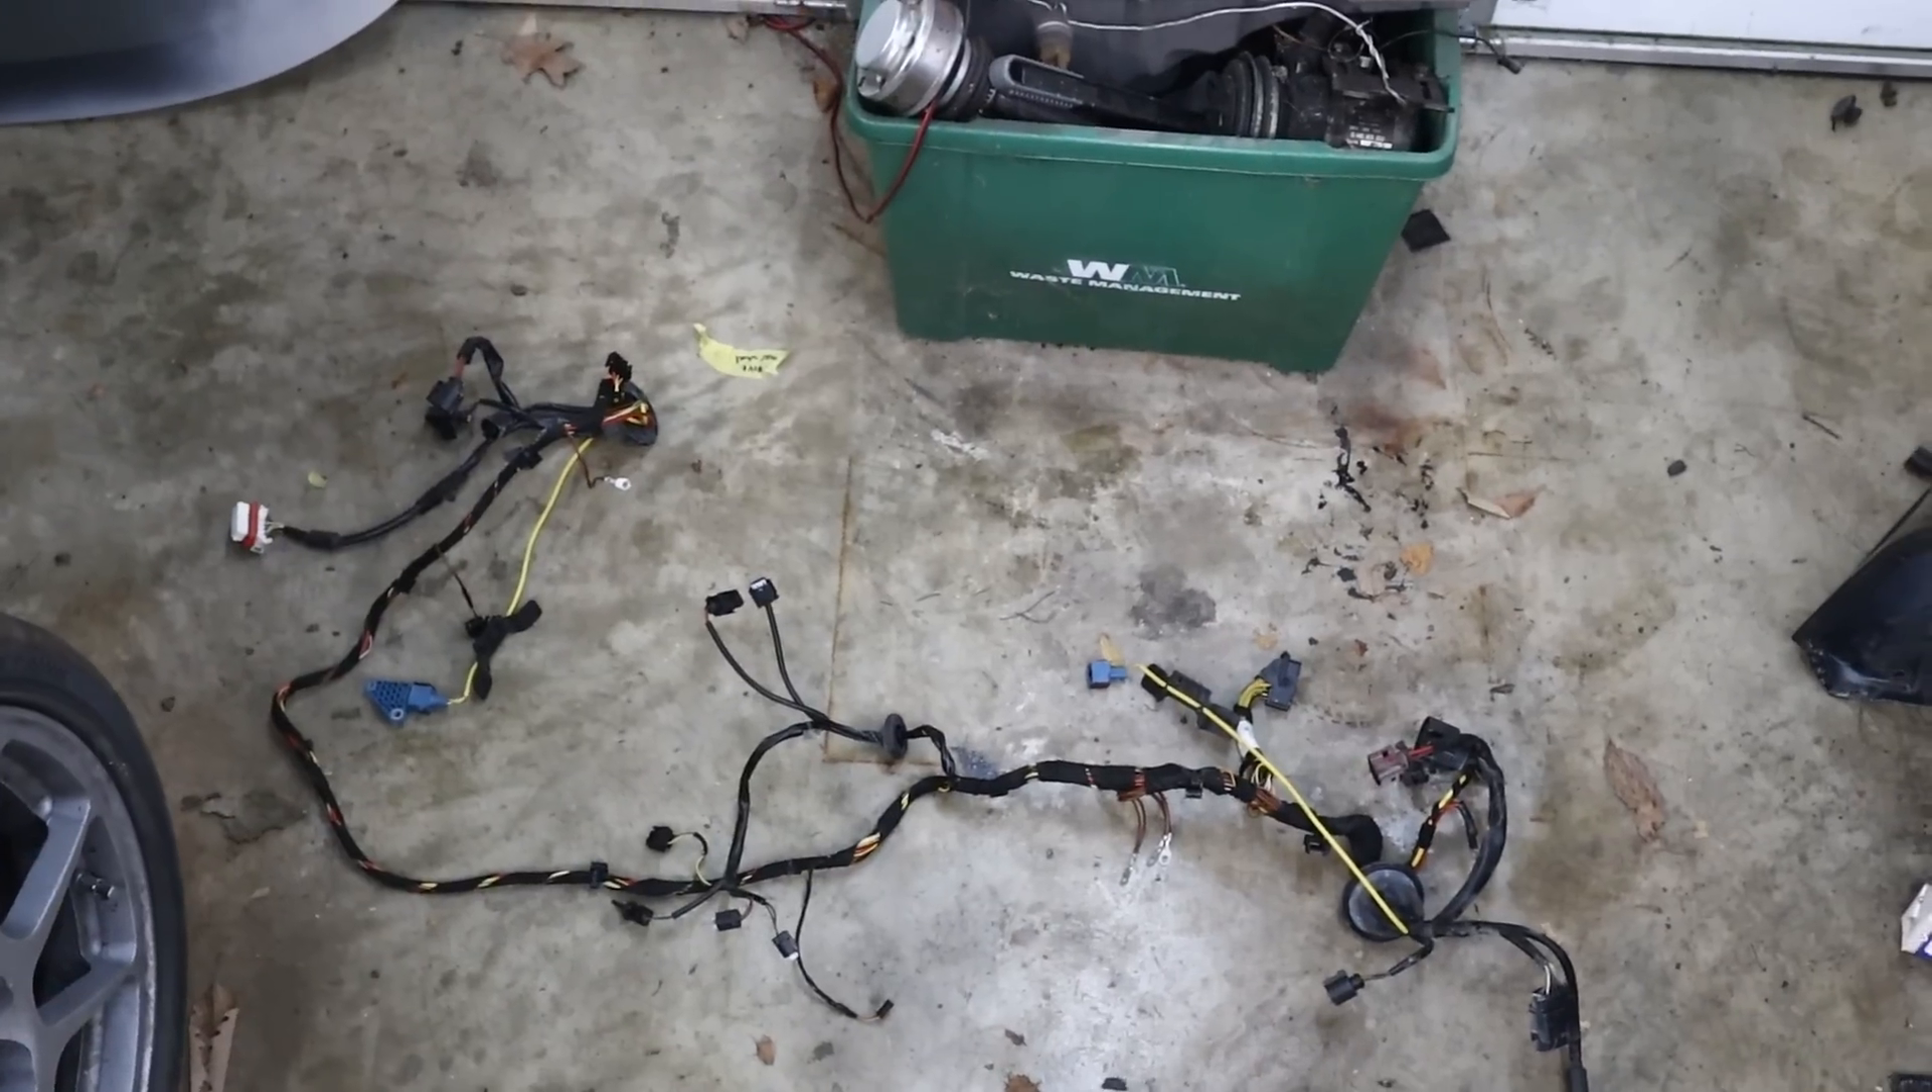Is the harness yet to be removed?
No.